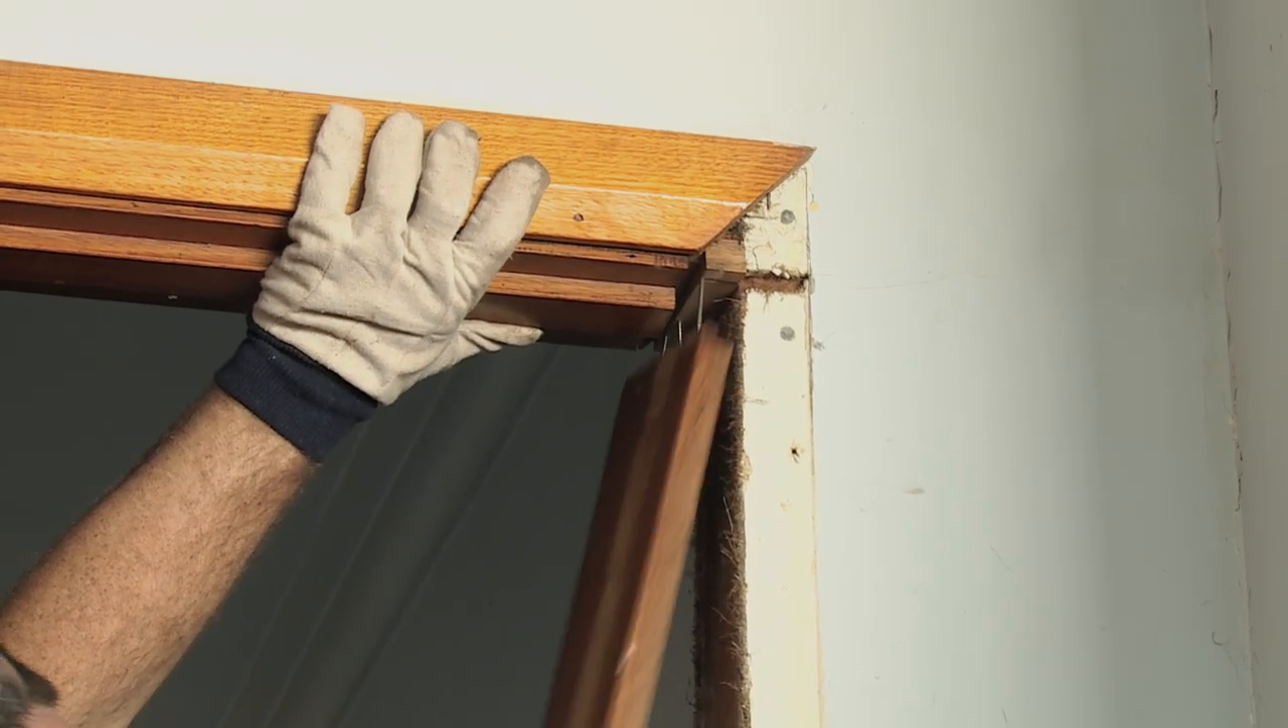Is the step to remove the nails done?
No.